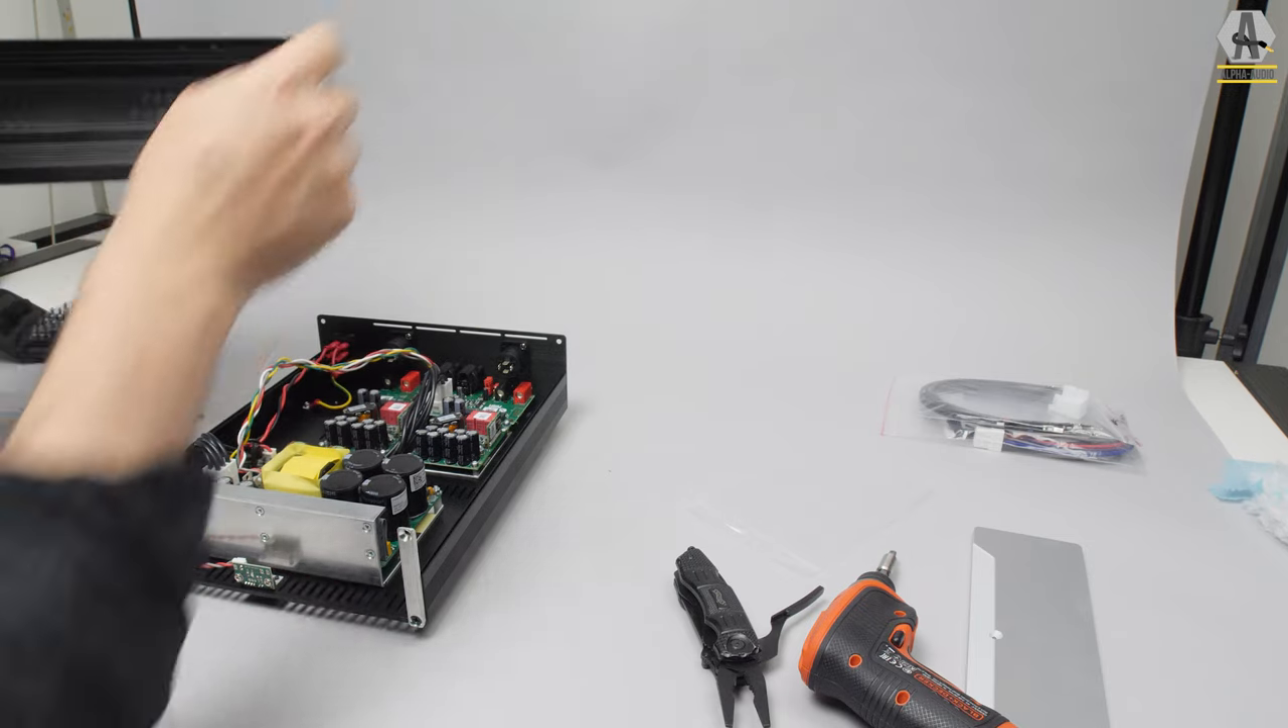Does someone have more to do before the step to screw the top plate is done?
Yes.